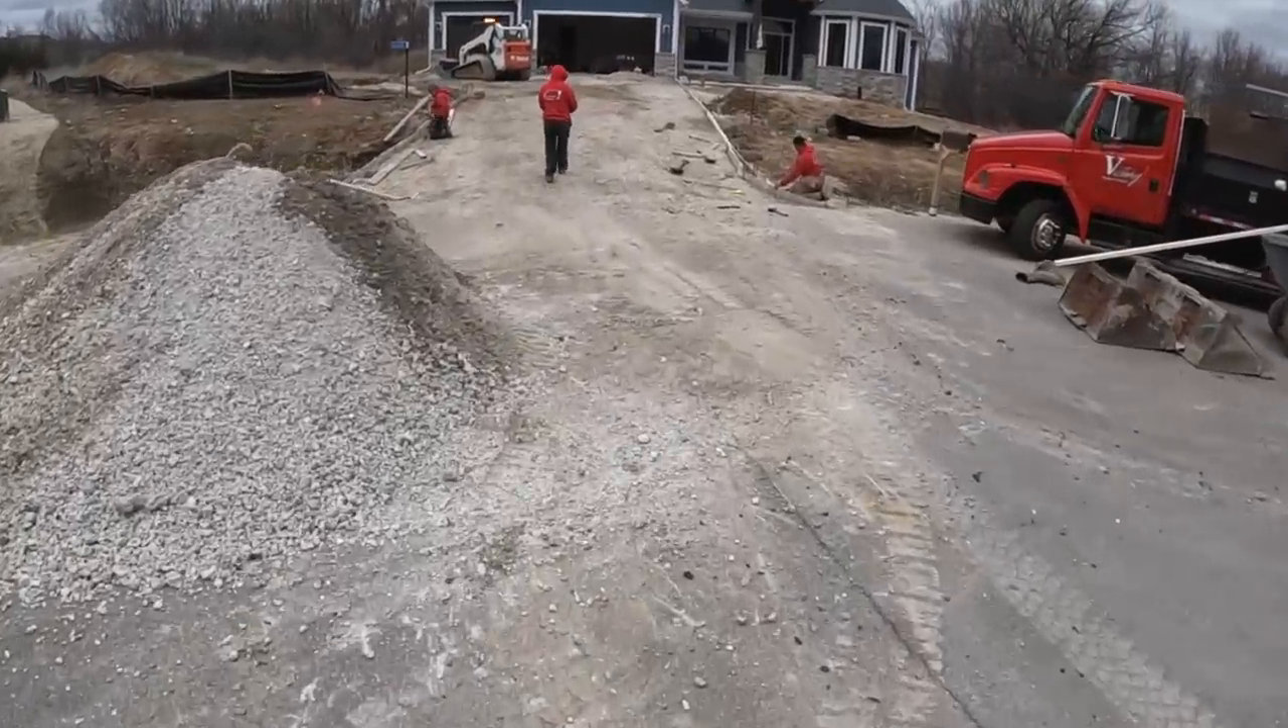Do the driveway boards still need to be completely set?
Yes.